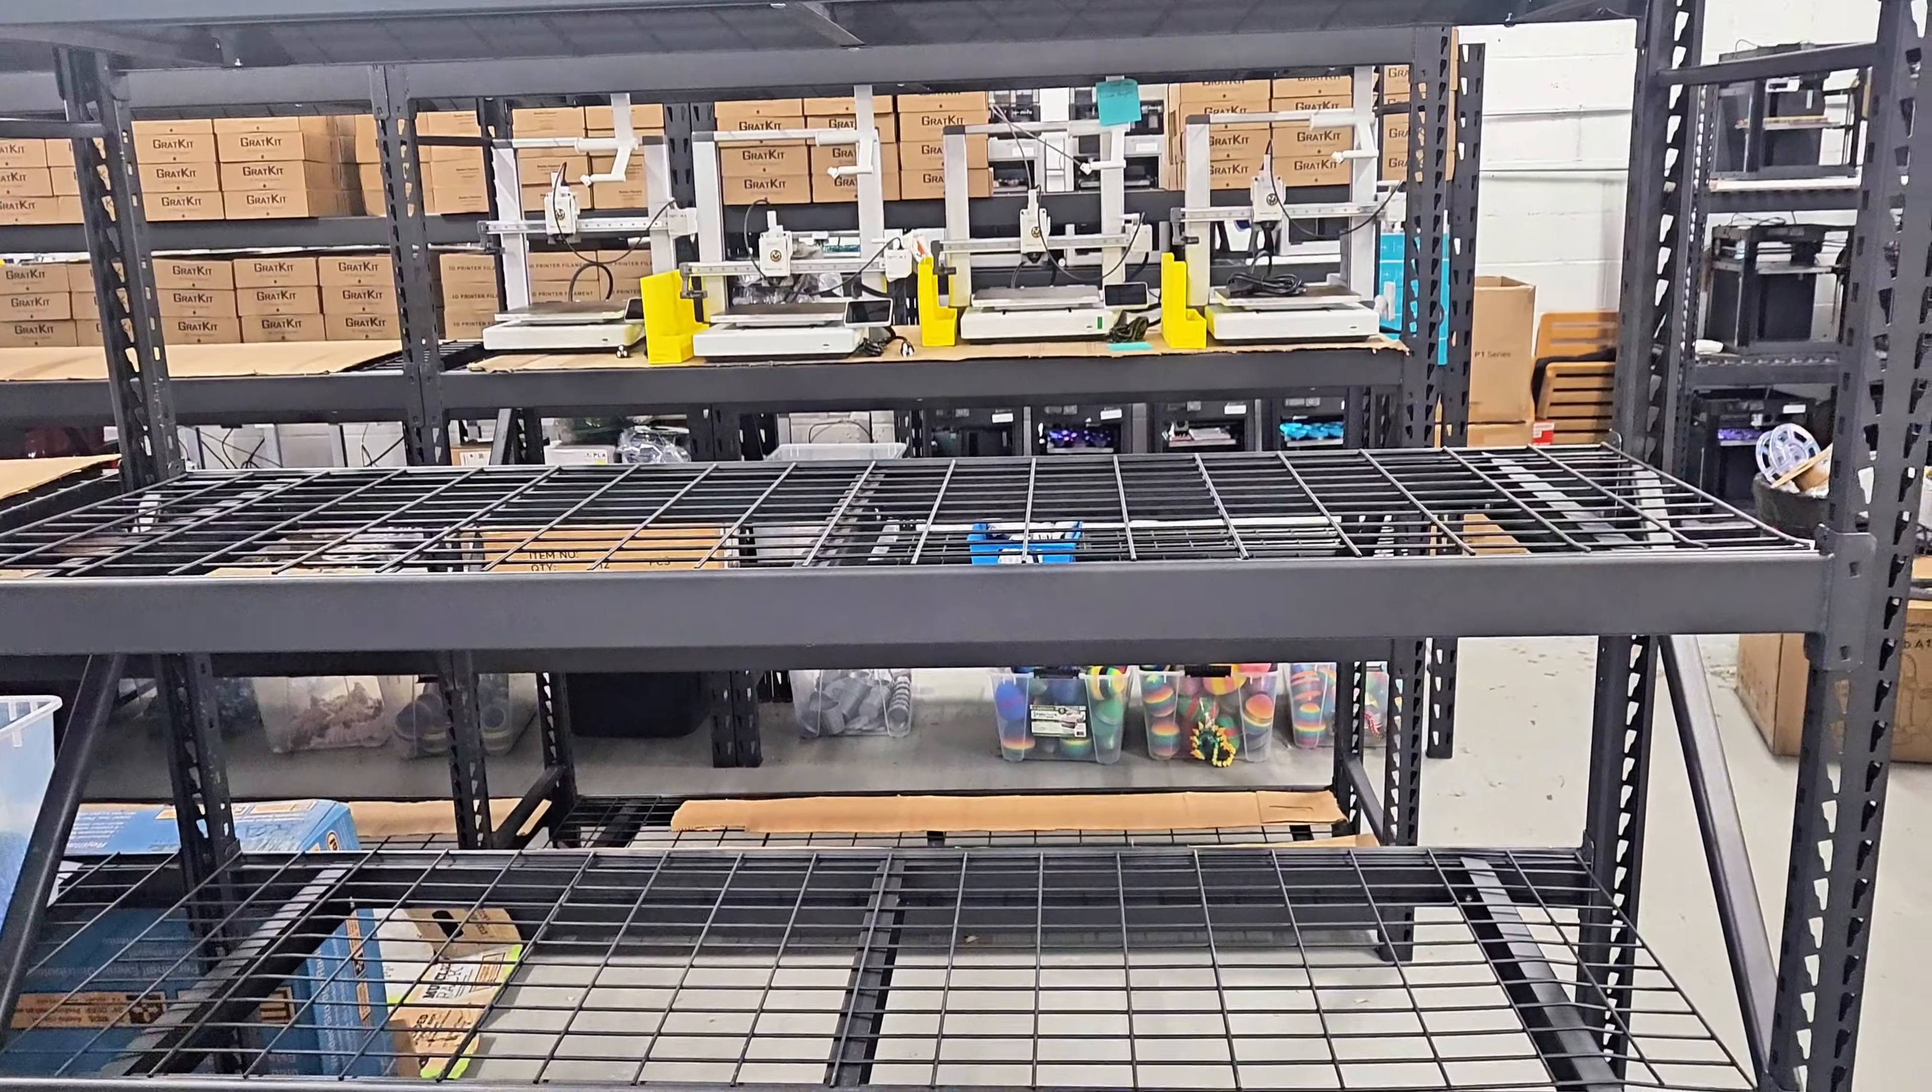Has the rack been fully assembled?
Yes.